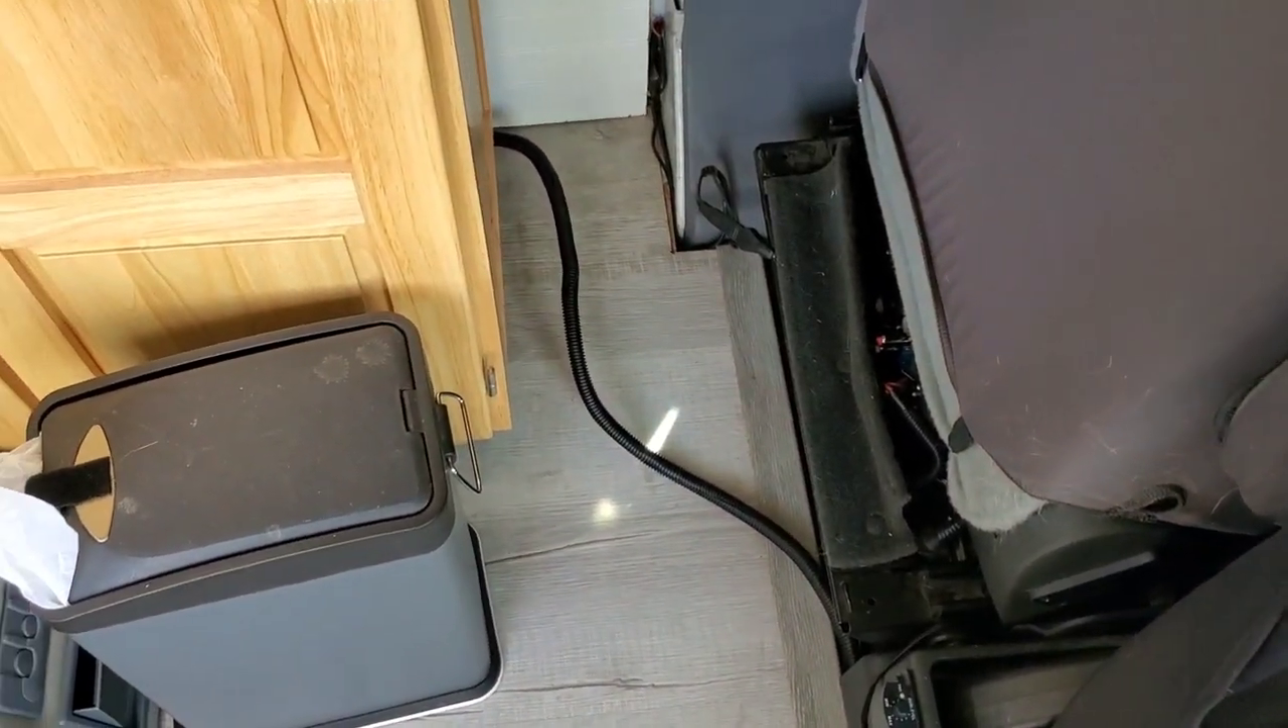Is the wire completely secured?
No.